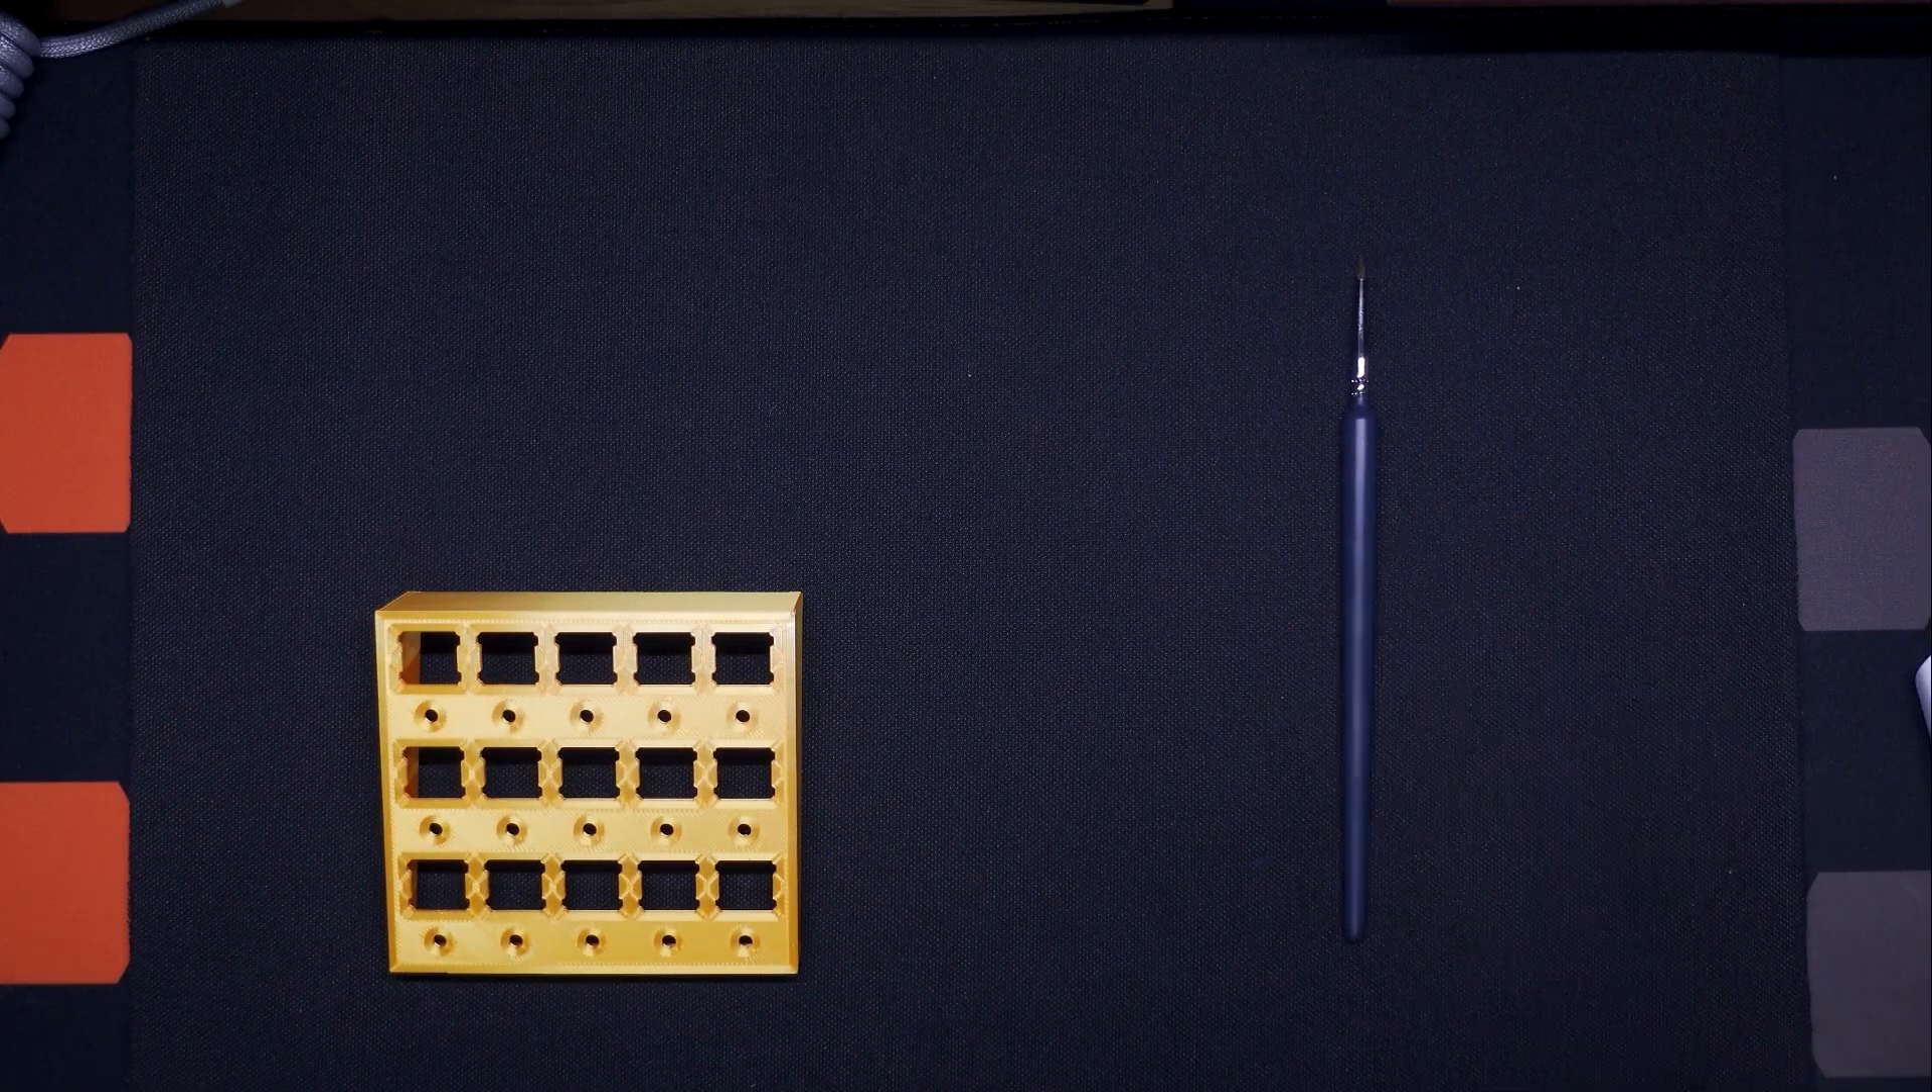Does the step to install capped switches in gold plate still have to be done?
Yes.